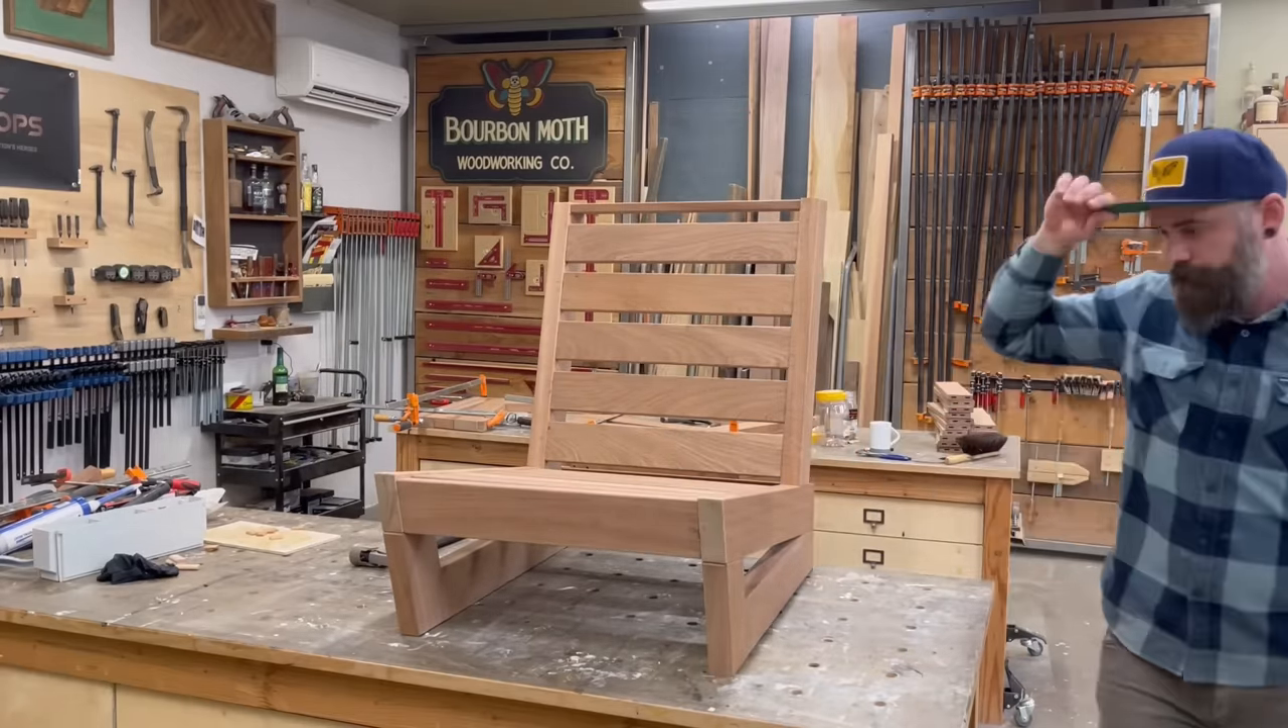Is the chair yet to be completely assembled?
No.